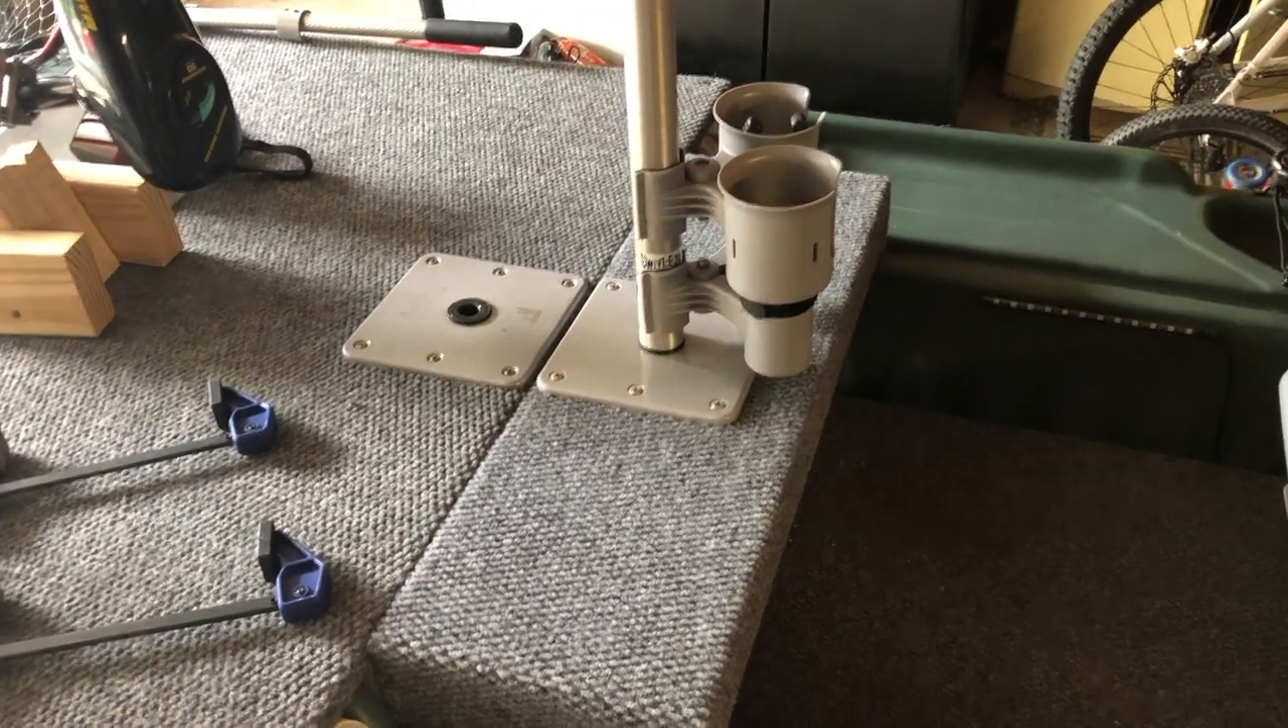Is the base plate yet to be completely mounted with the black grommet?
No.